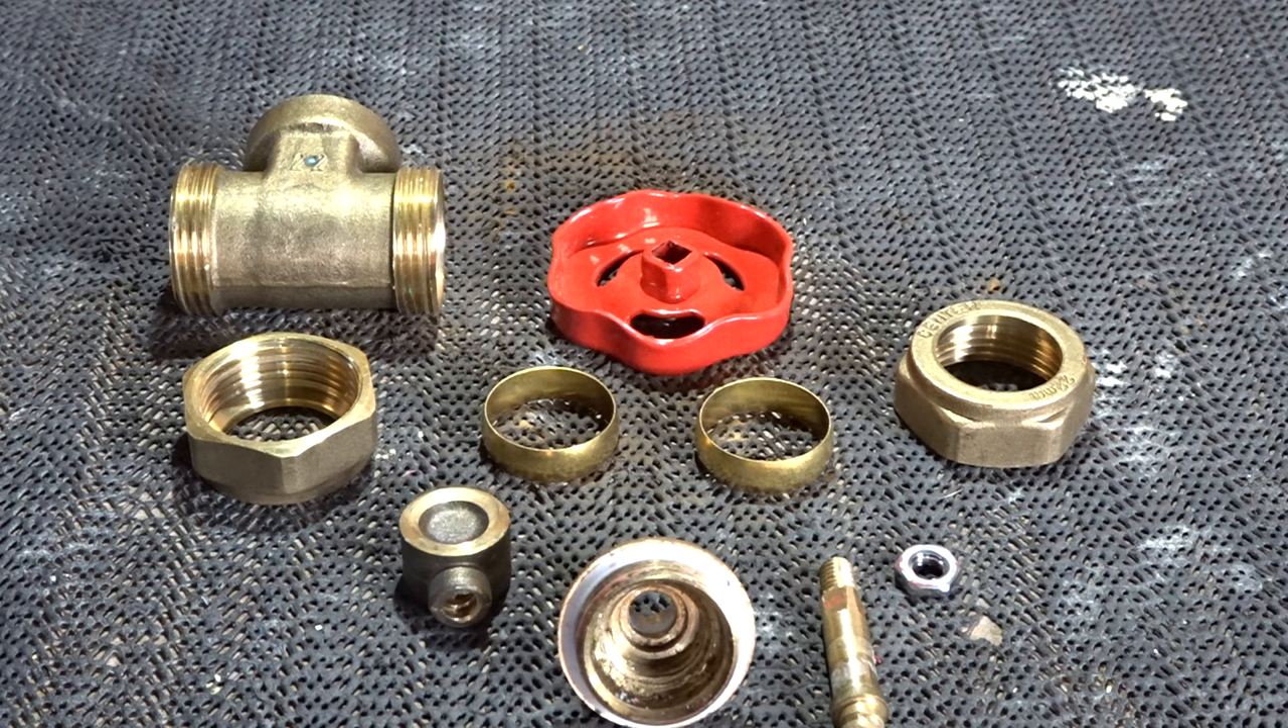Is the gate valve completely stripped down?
Yes.